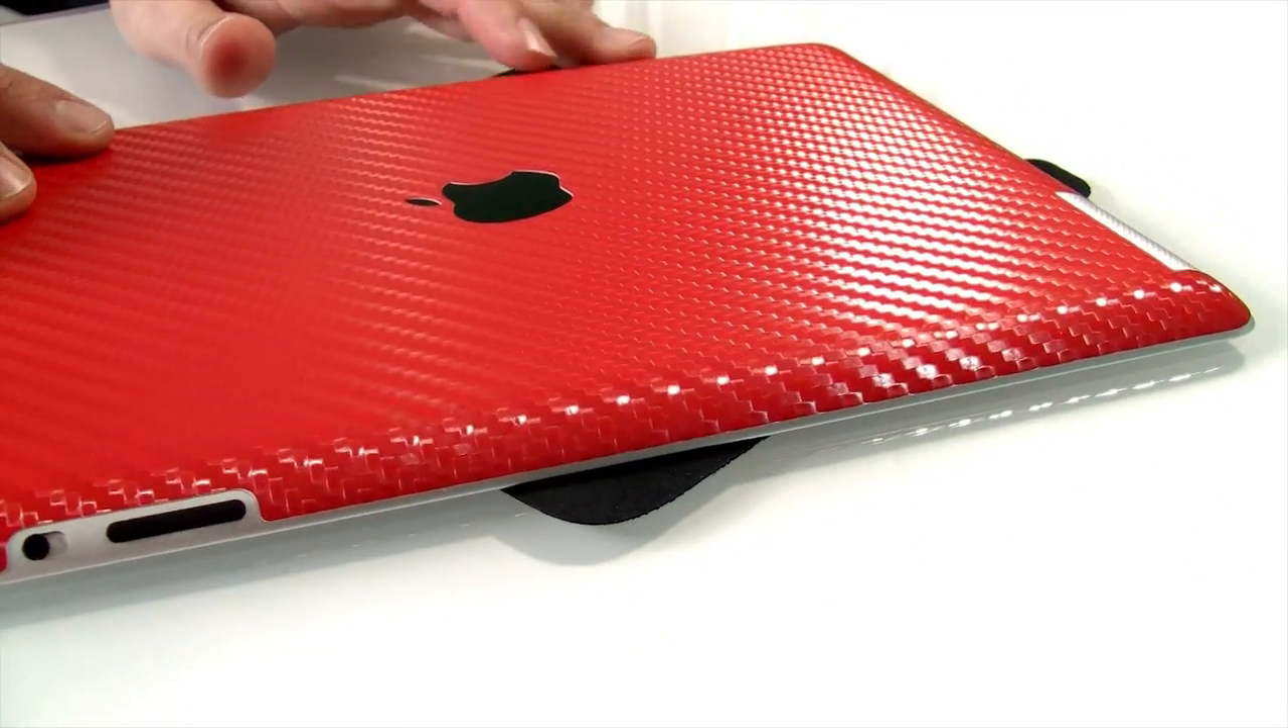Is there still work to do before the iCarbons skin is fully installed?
No.